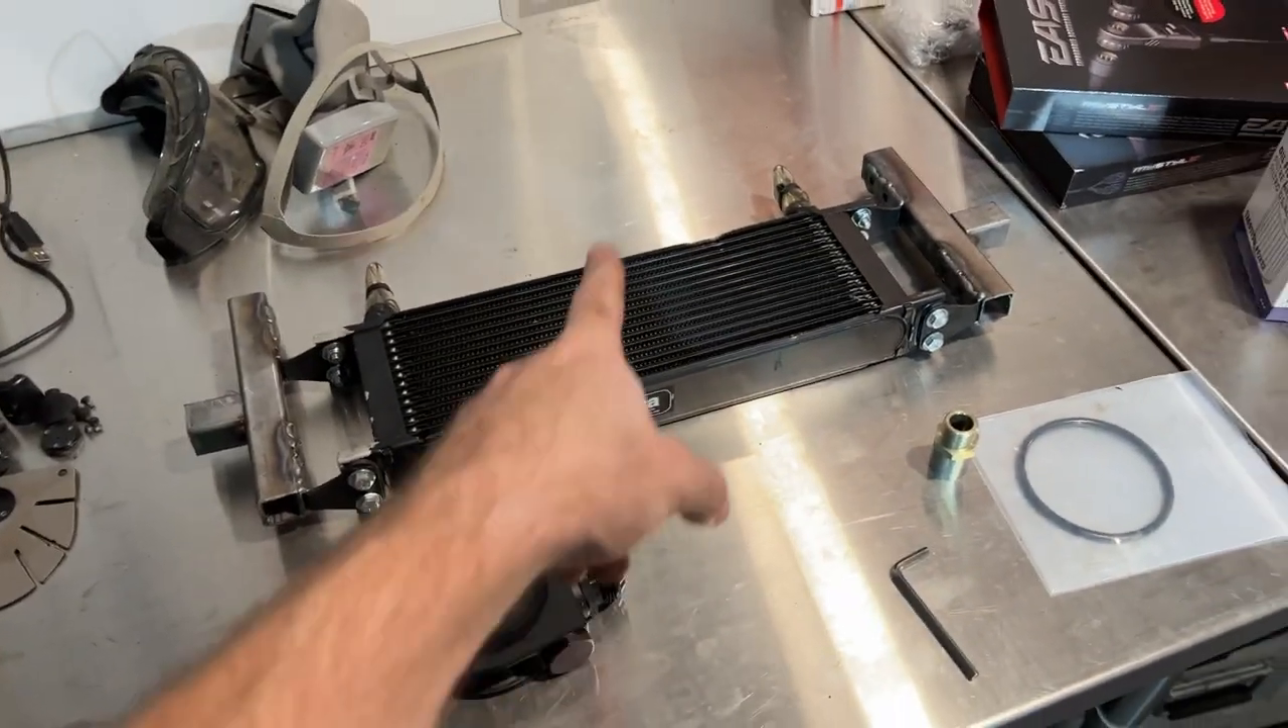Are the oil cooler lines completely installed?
No.